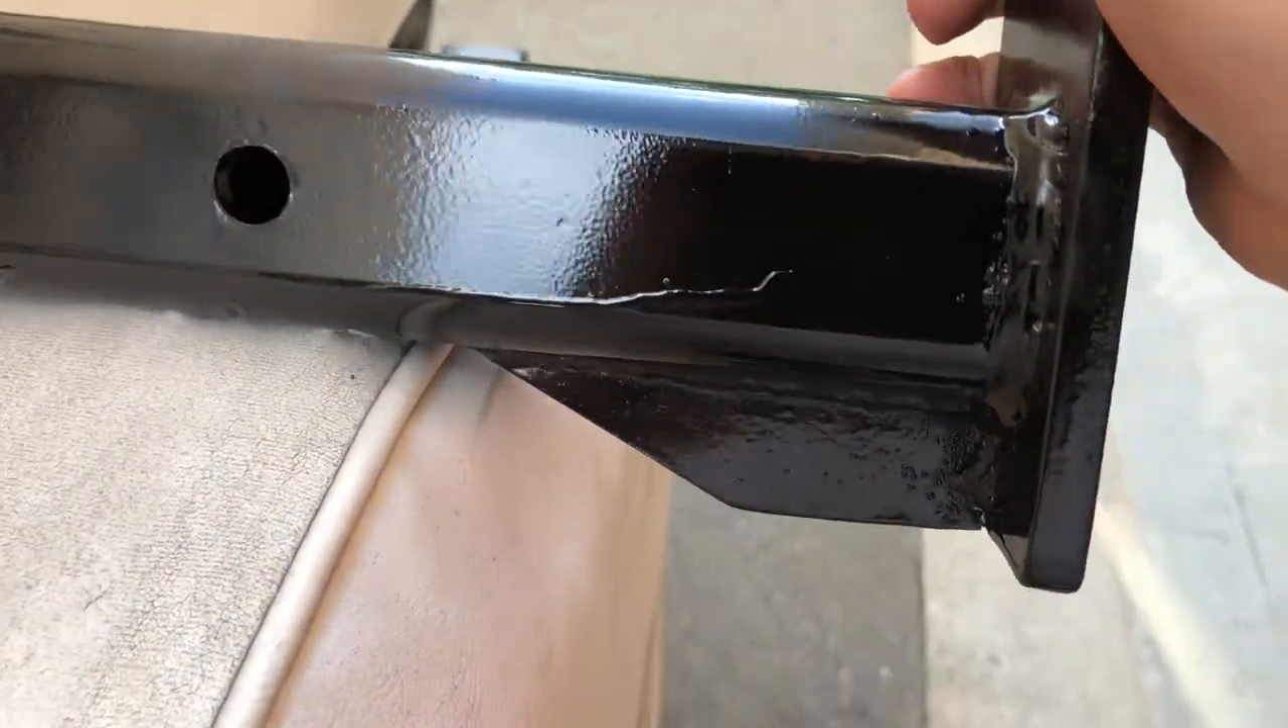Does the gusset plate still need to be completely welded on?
No.